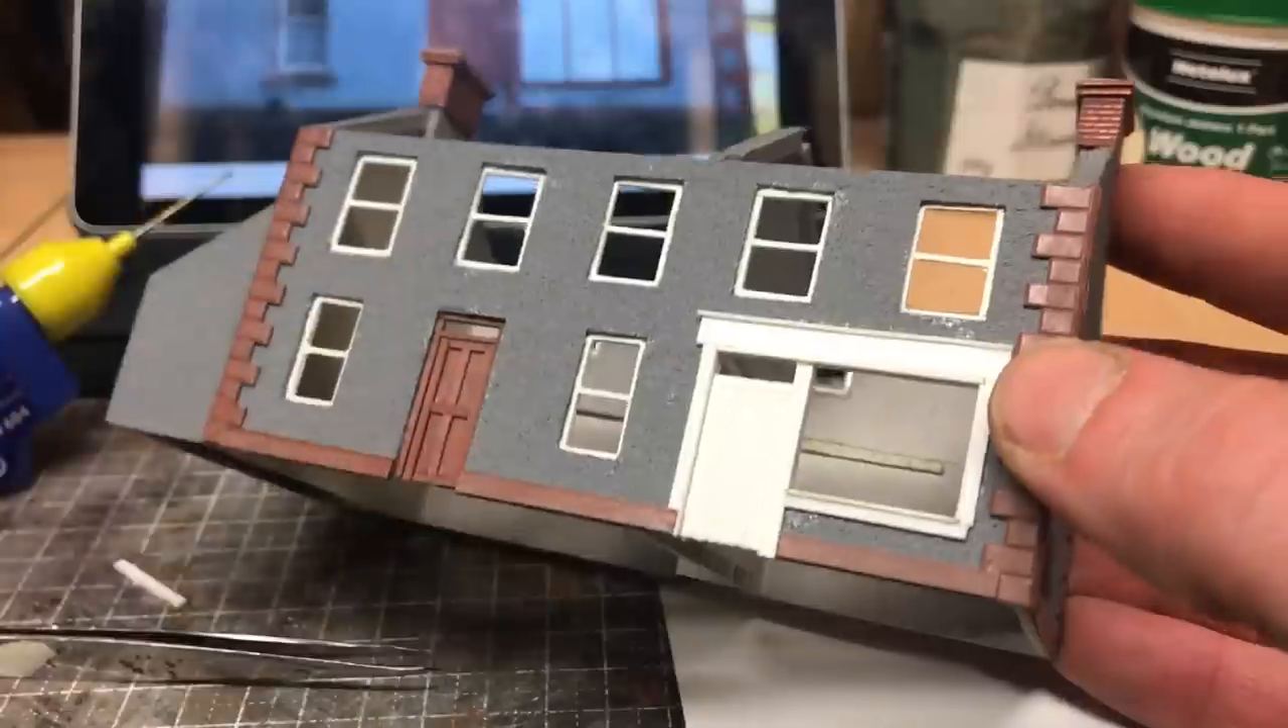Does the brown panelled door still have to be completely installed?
No.